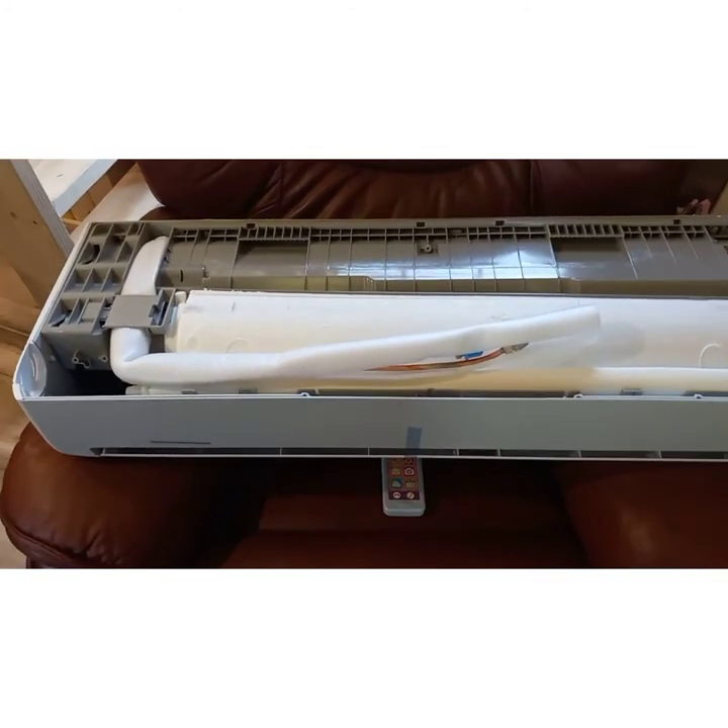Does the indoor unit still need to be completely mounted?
Yes.